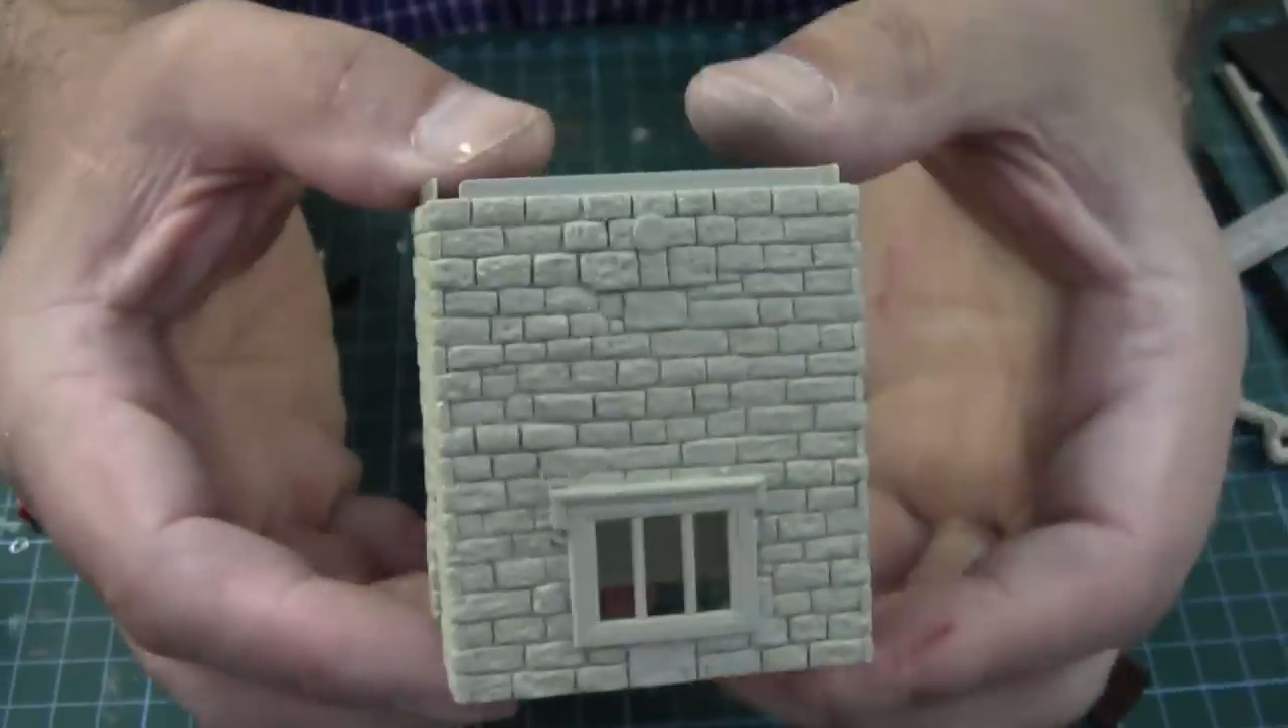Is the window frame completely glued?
Yes.